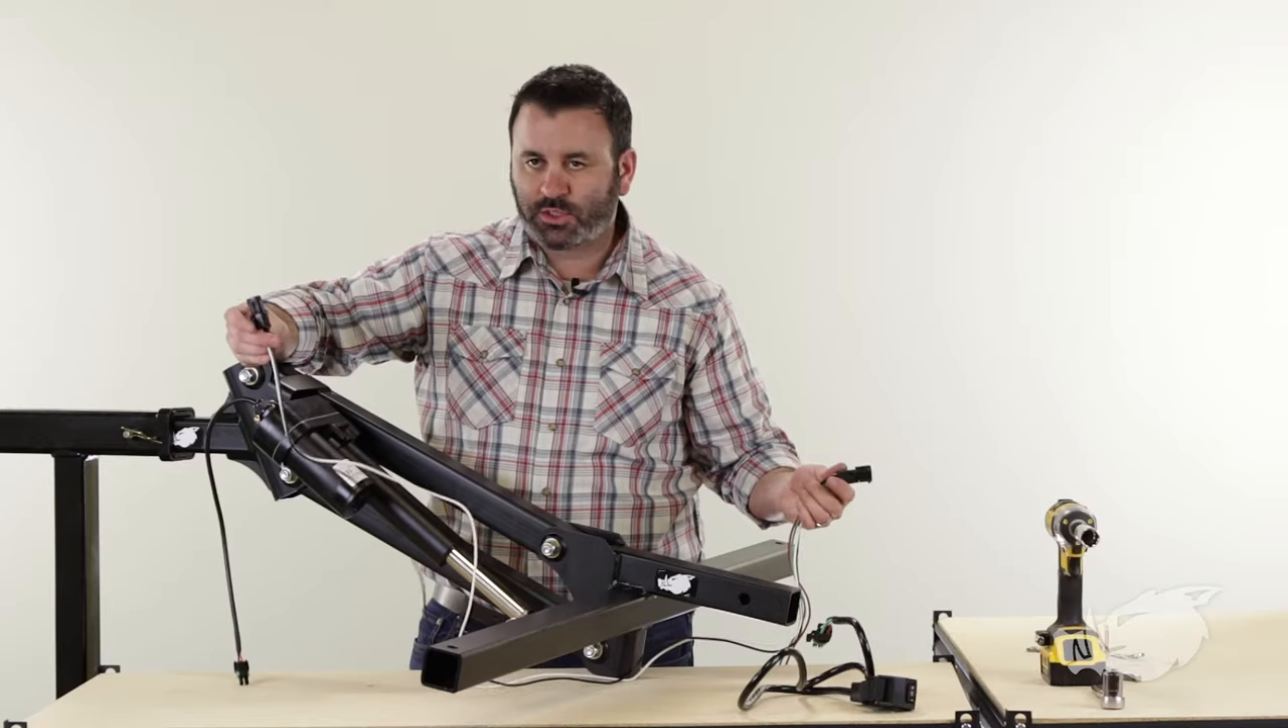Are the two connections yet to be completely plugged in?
Yes.